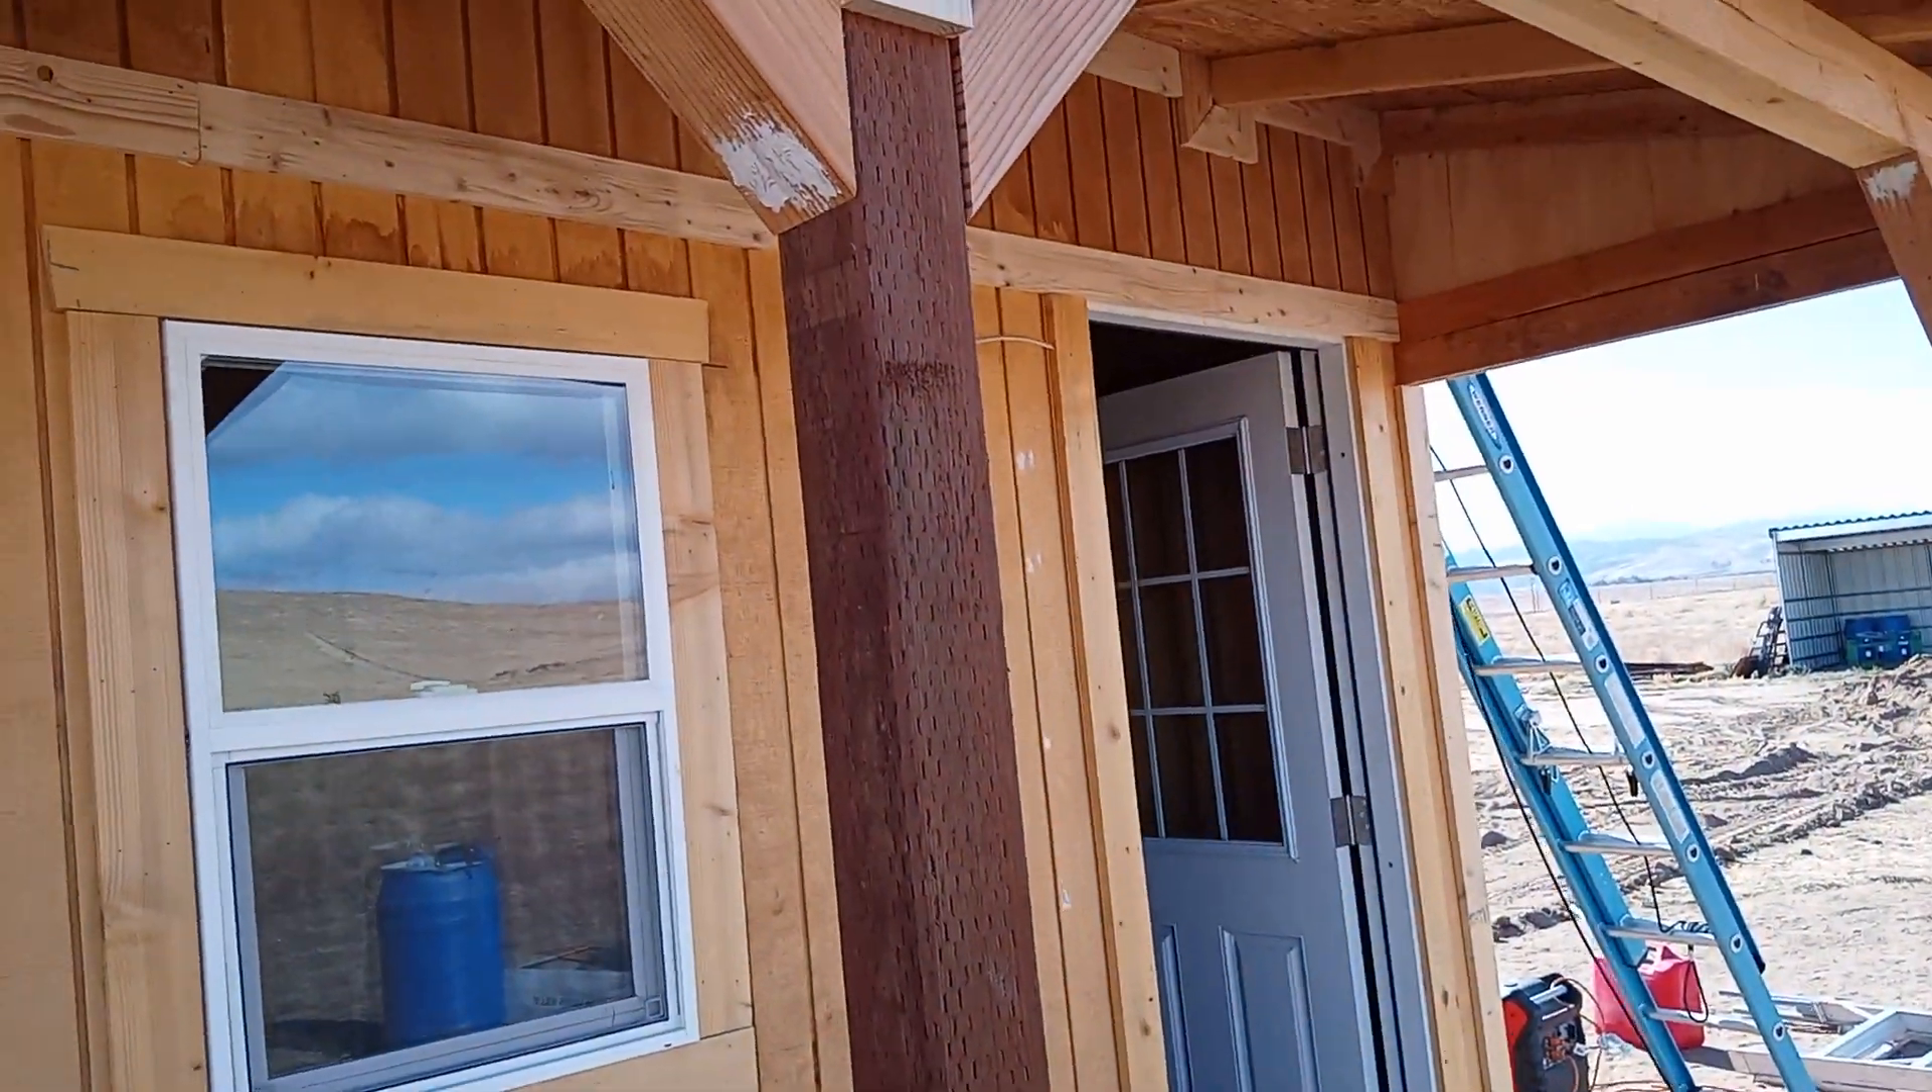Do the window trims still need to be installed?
No.